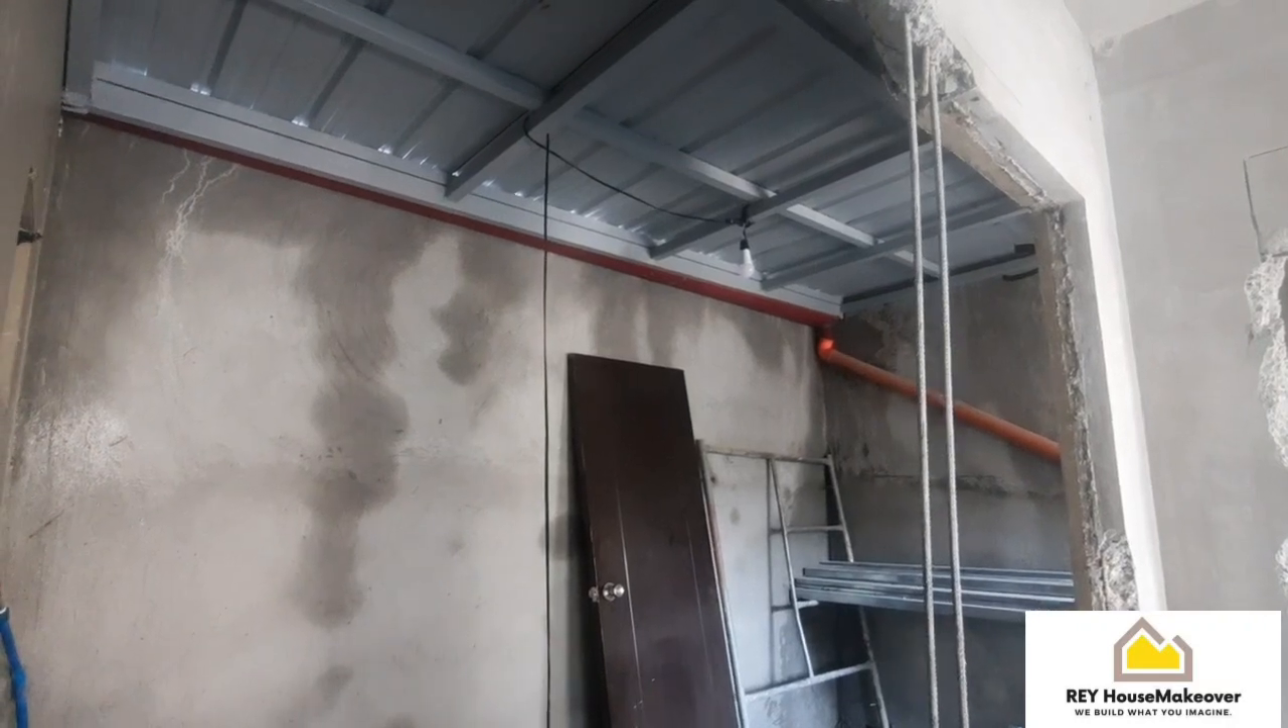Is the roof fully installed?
Yes.